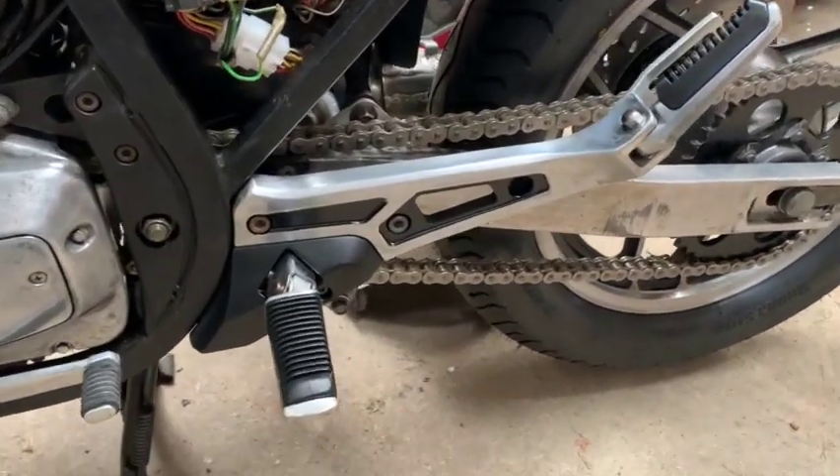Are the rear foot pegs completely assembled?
Yes.